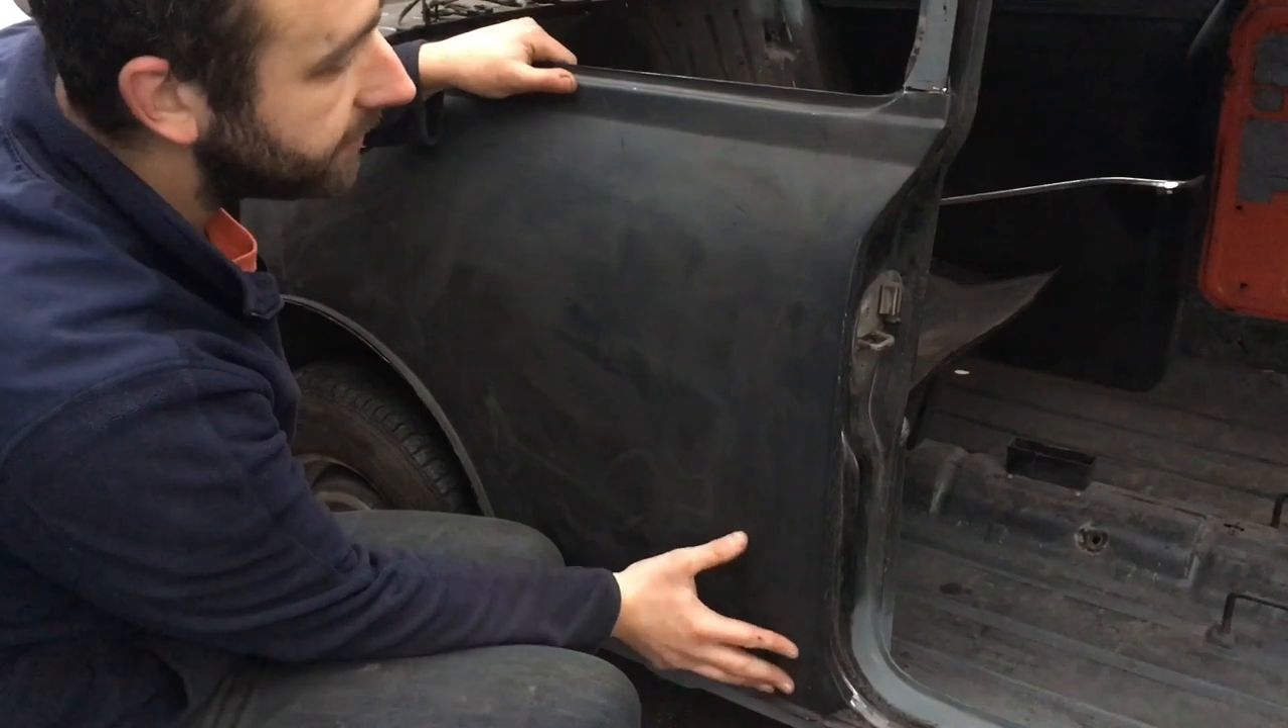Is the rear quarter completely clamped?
No.